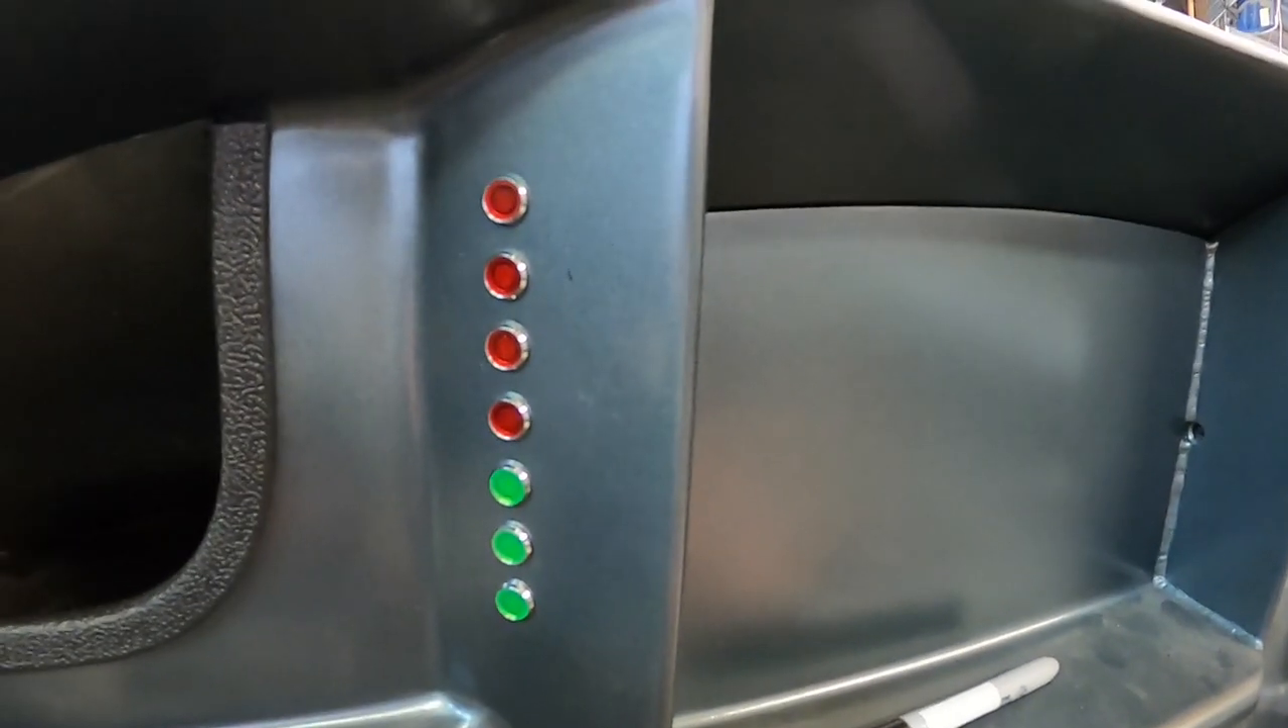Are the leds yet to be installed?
No.